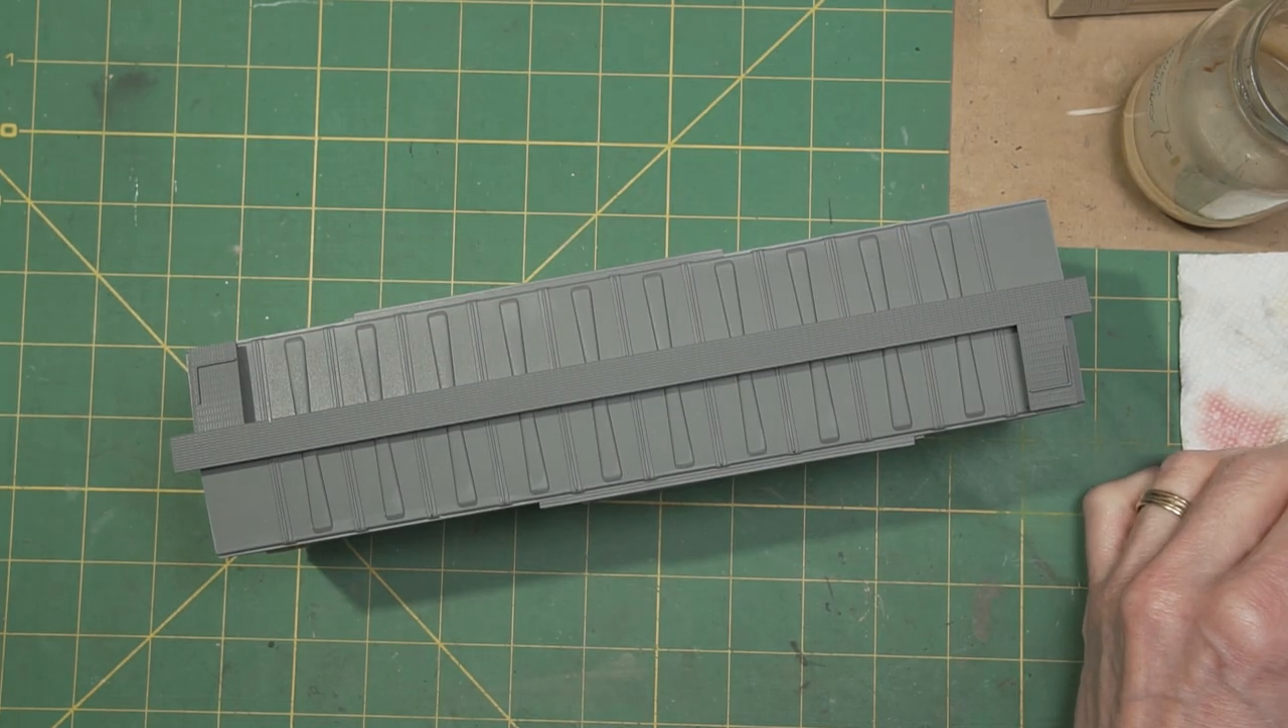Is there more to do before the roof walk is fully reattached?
No.